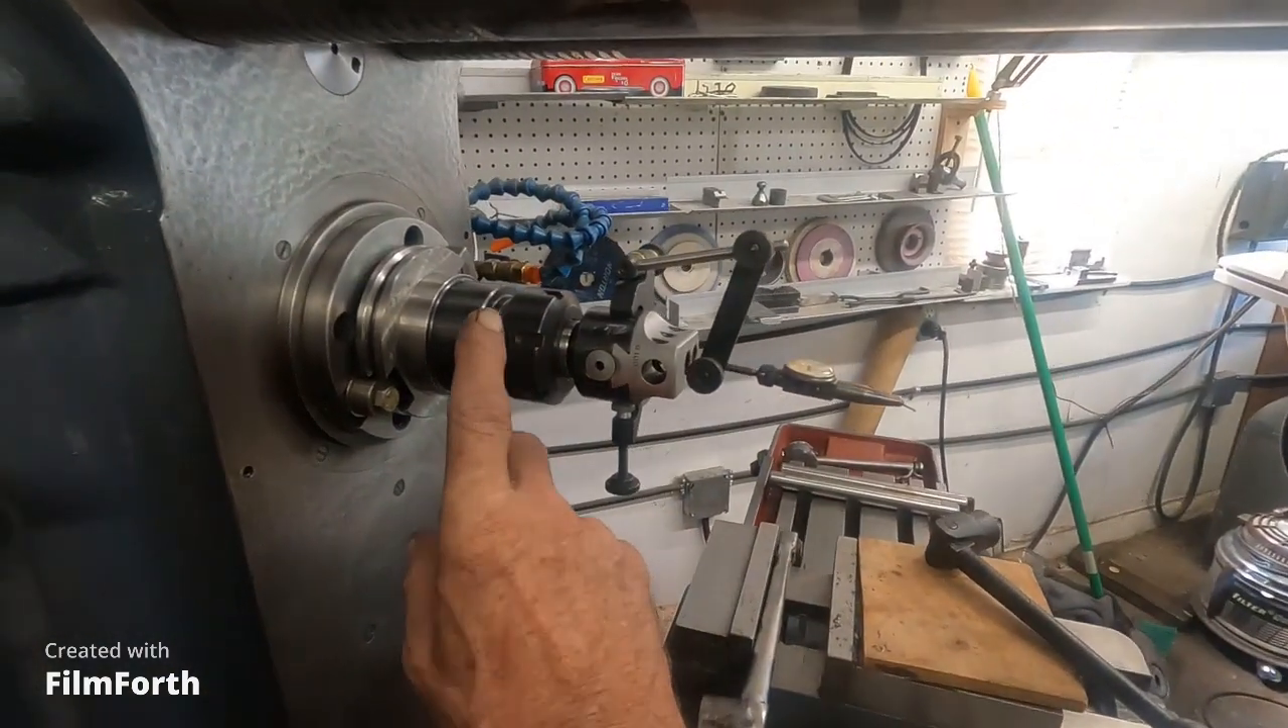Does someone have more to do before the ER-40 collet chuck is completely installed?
No.